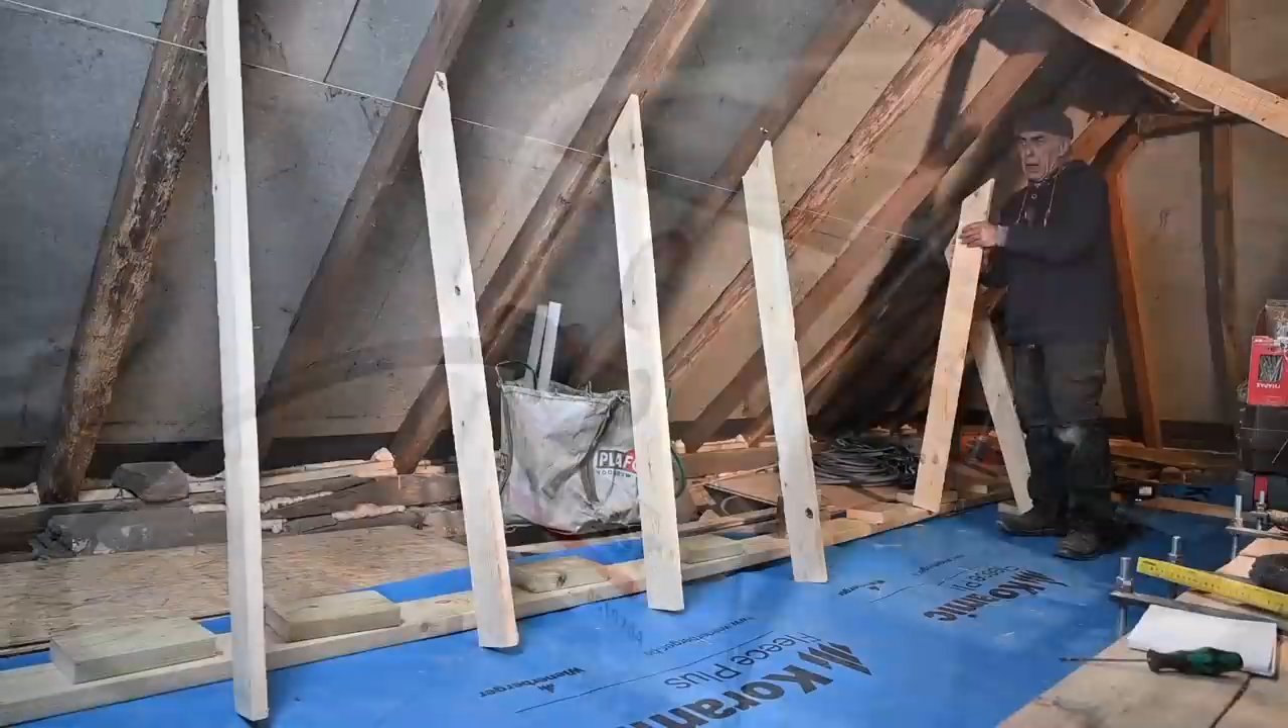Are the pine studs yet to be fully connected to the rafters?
Yes.